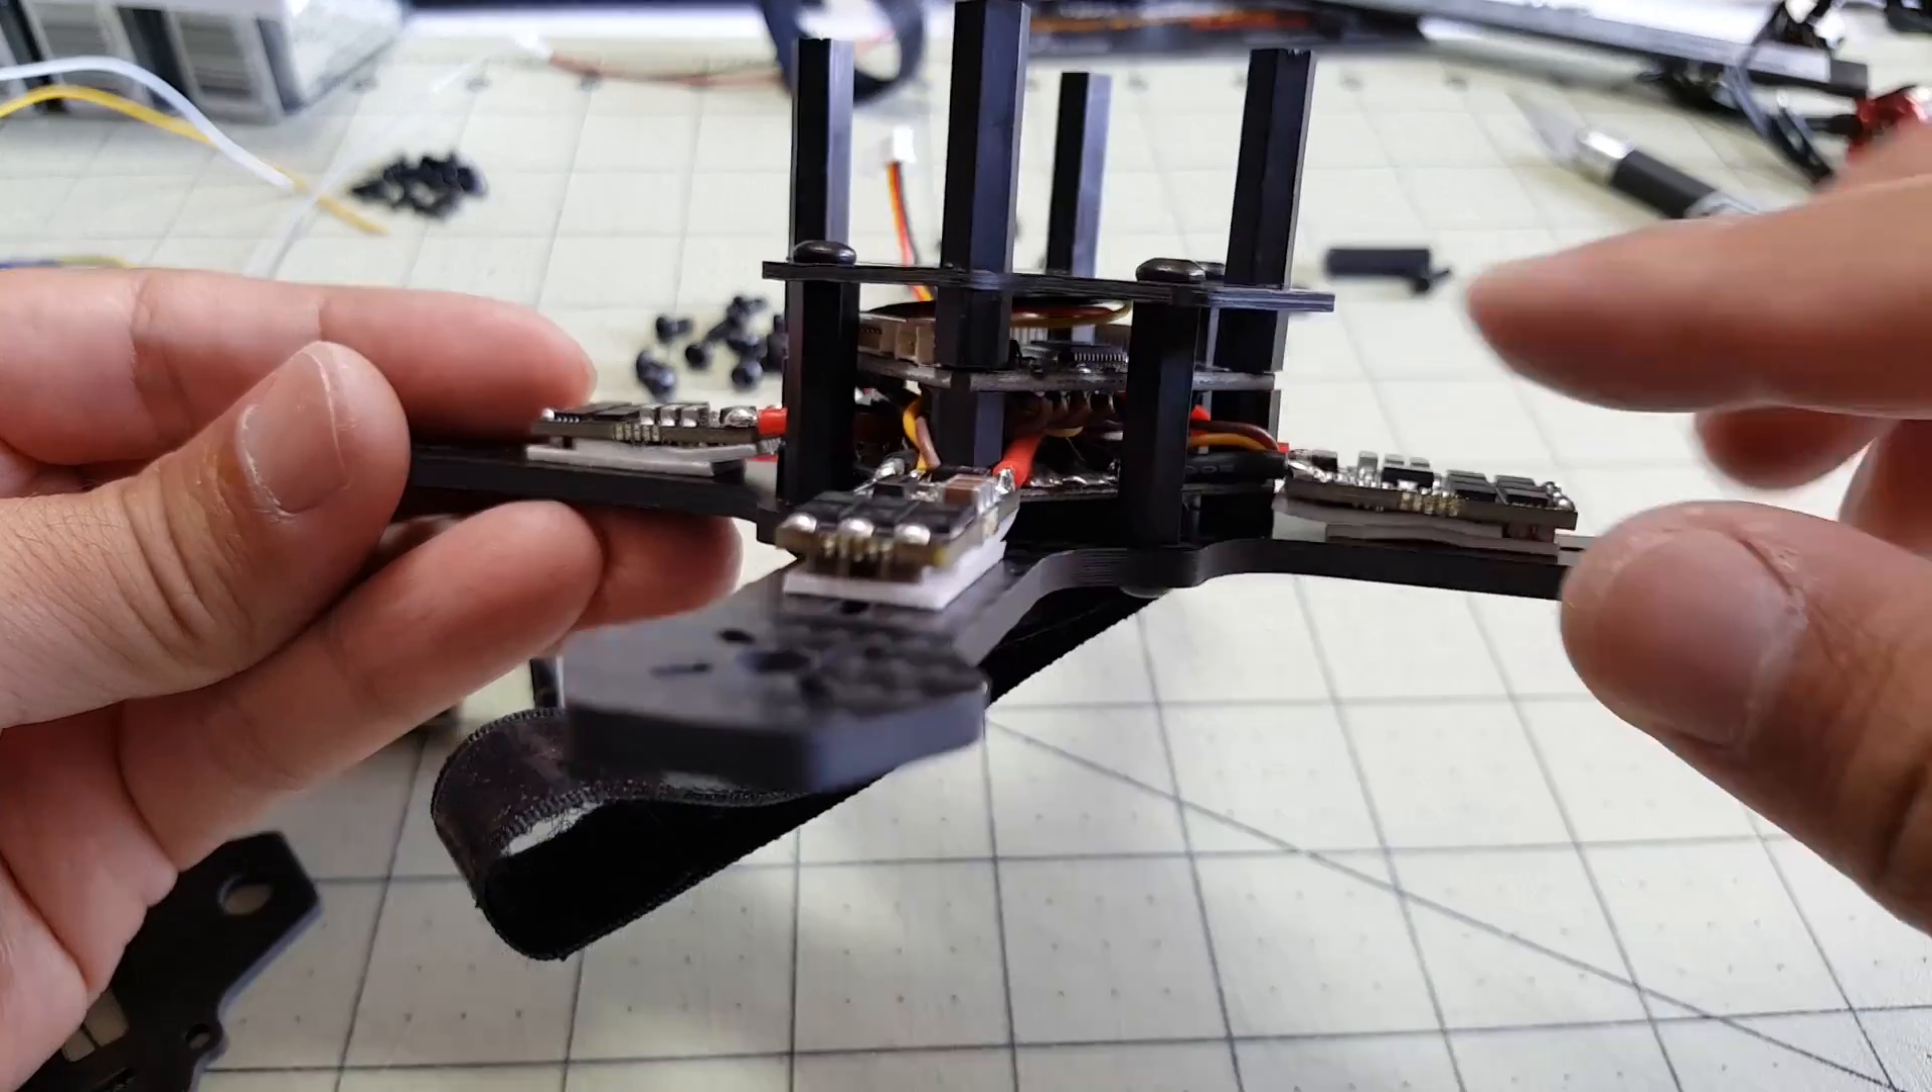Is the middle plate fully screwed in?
Yes.